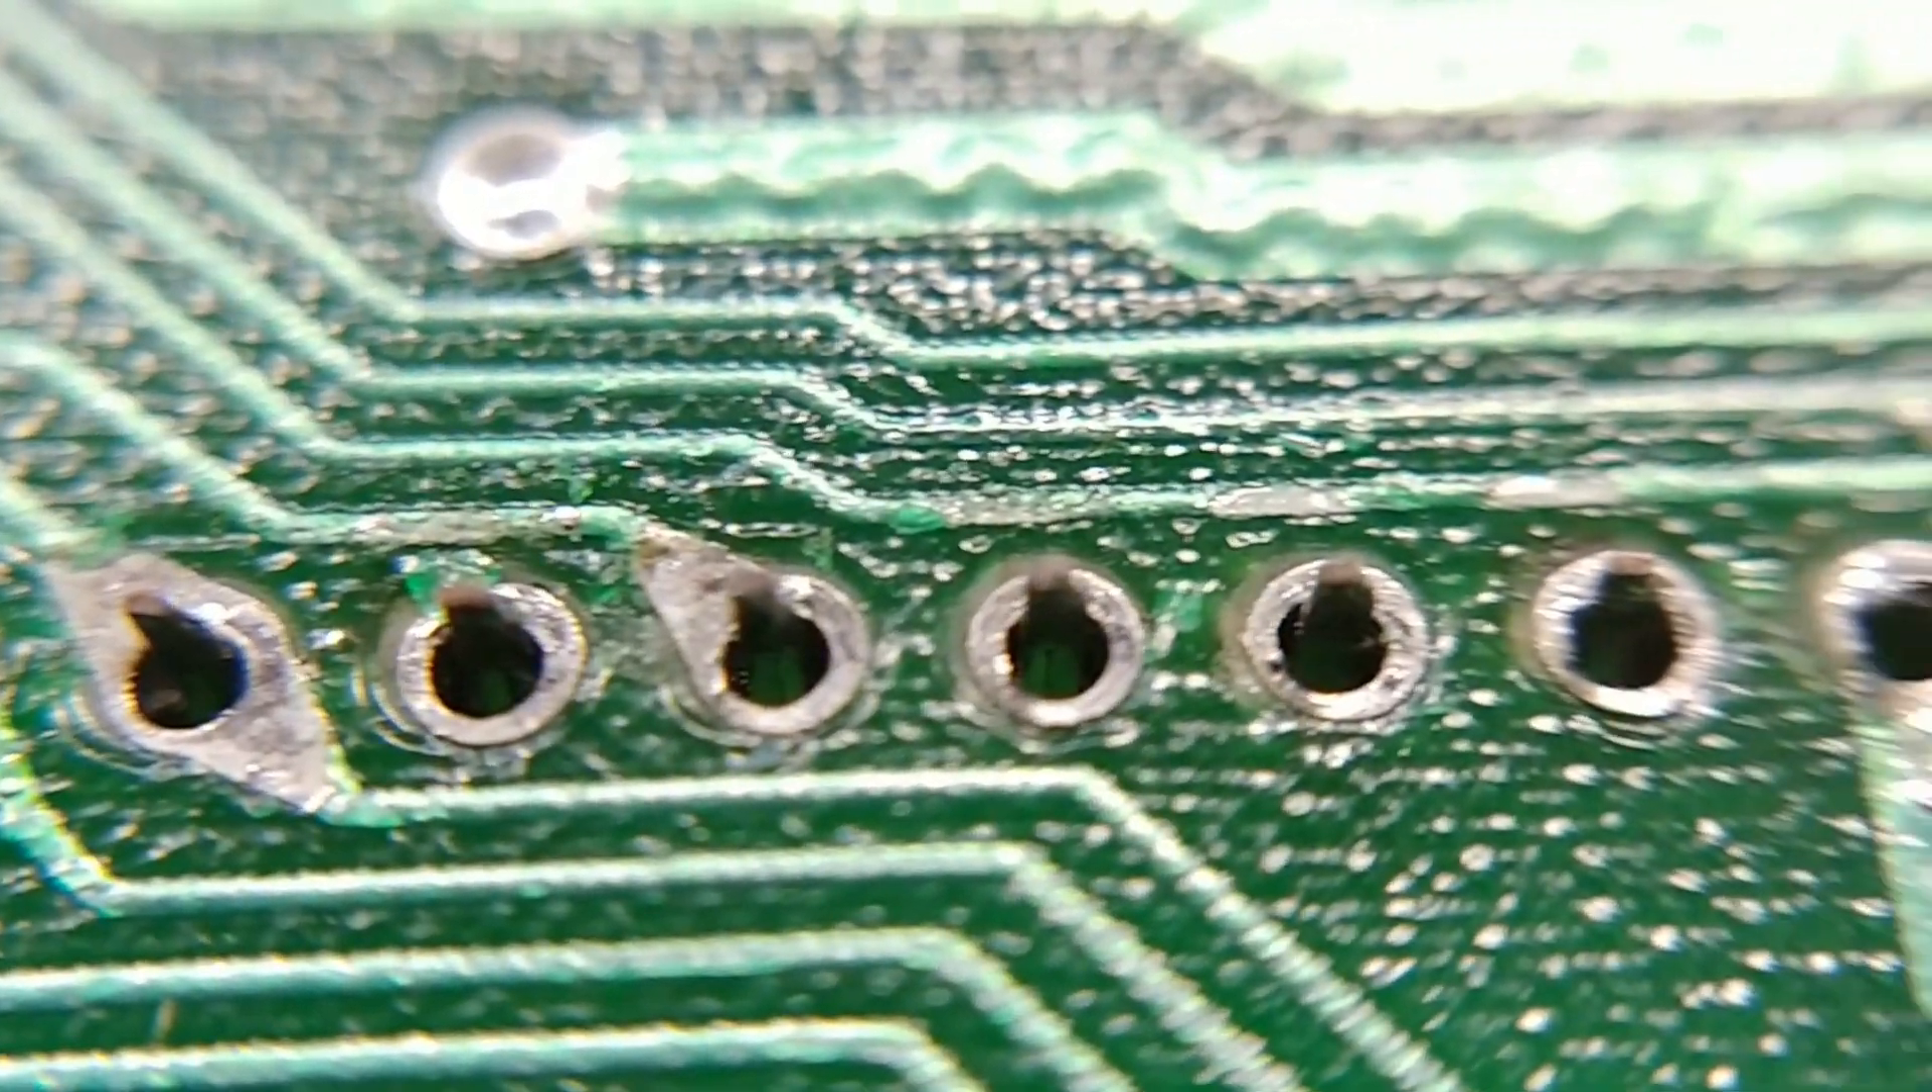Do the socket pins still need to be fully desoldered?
No.